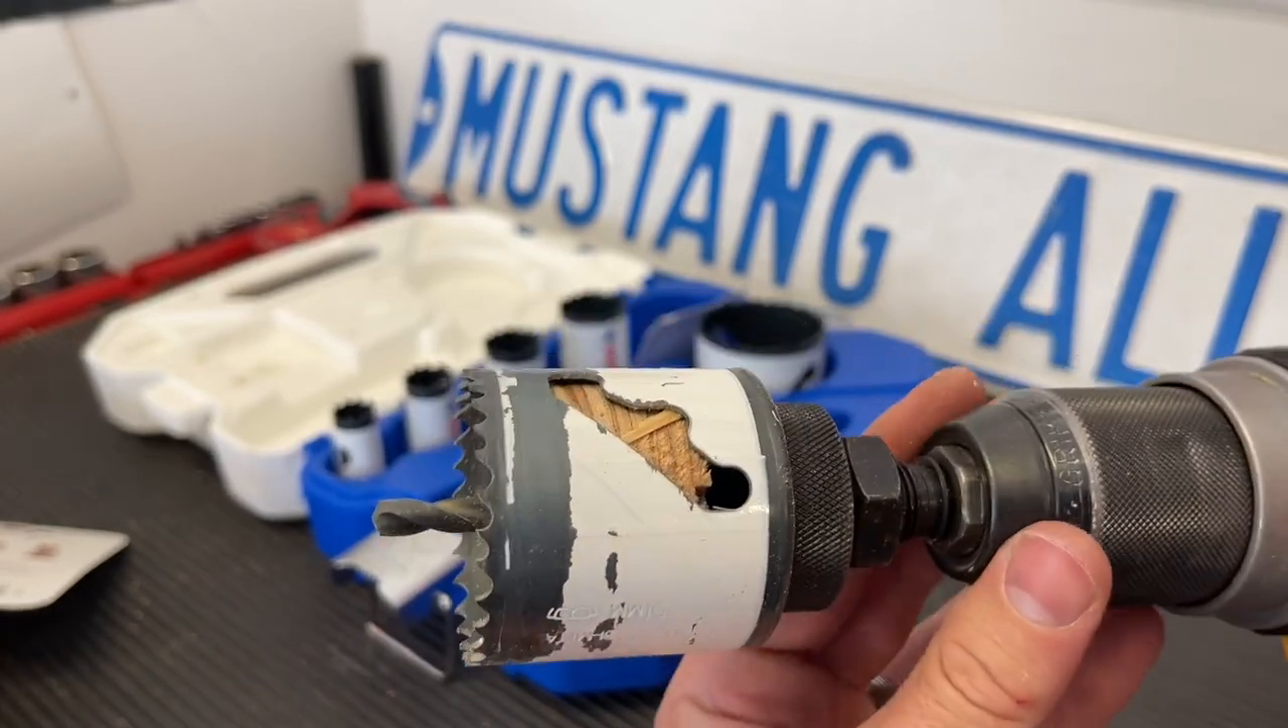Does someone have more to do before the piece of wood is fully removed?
Yes.